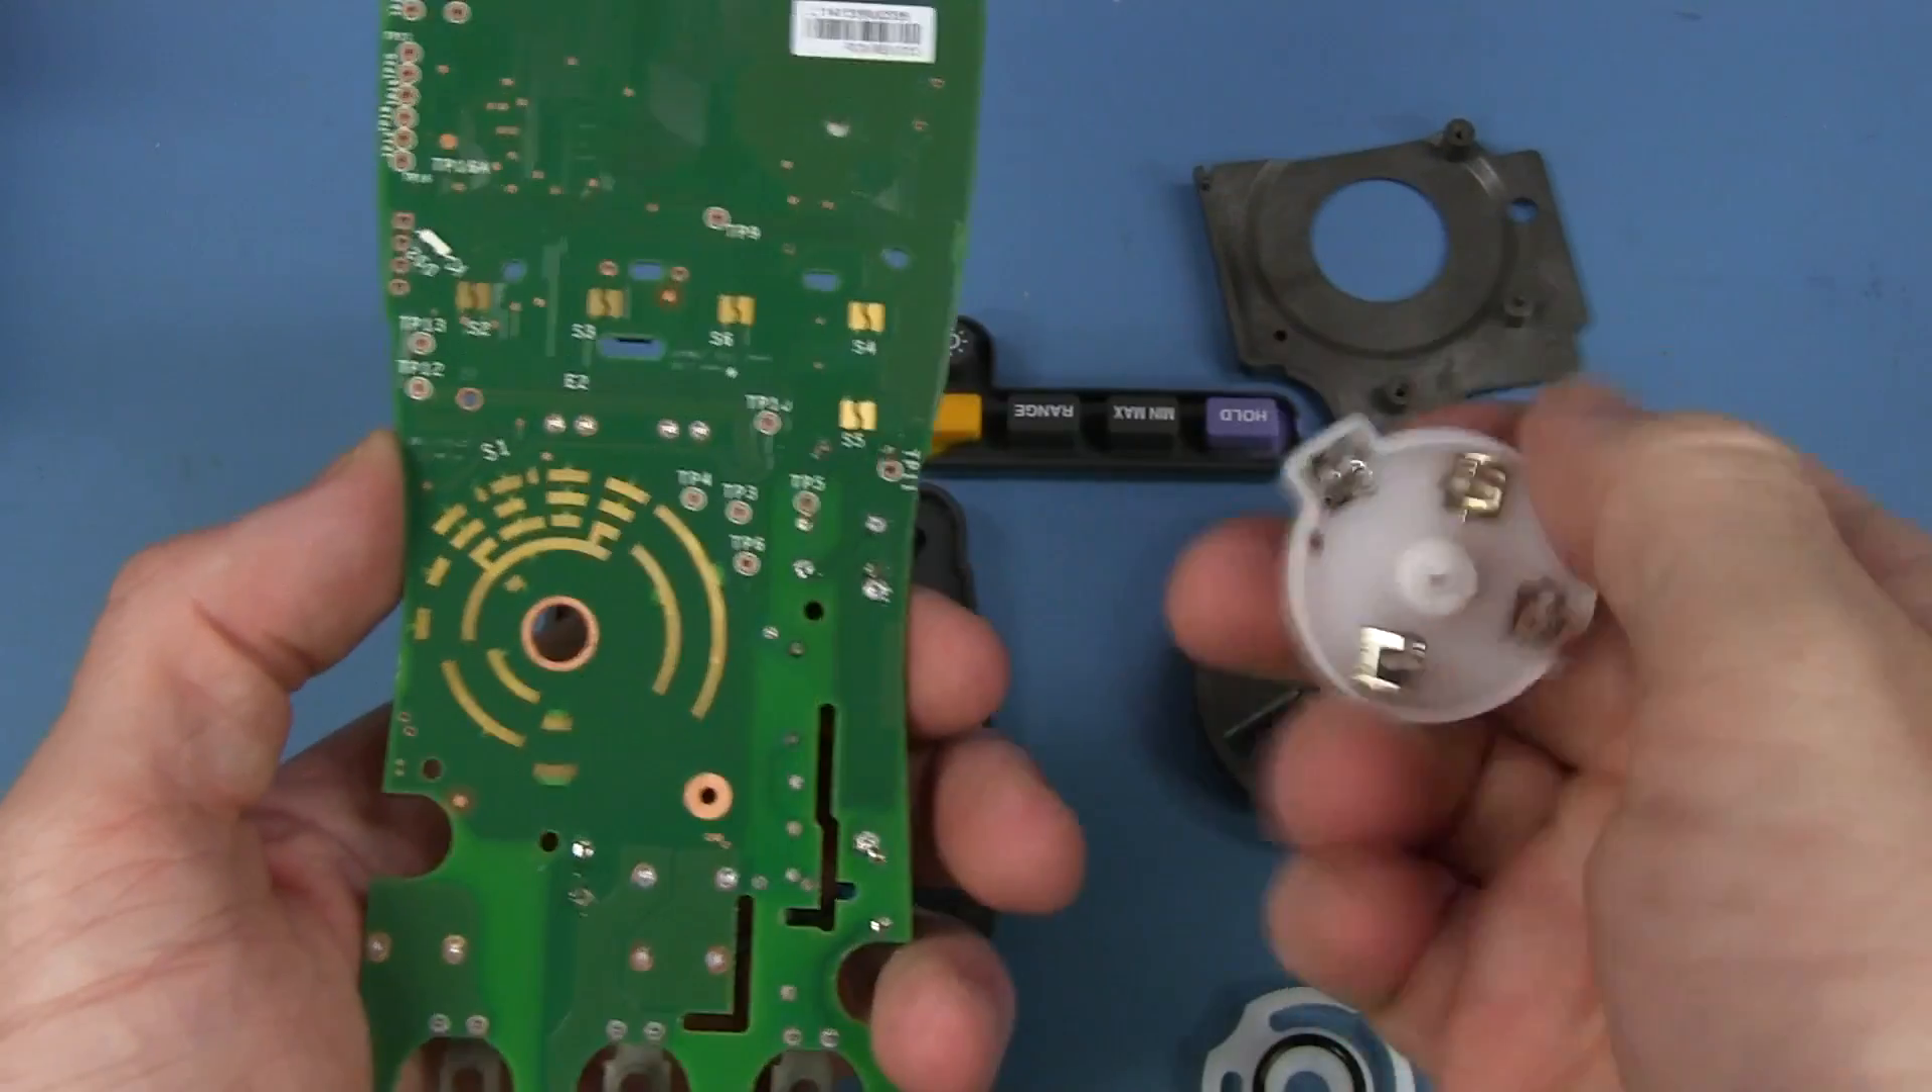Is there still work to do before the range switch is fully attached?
Yes.